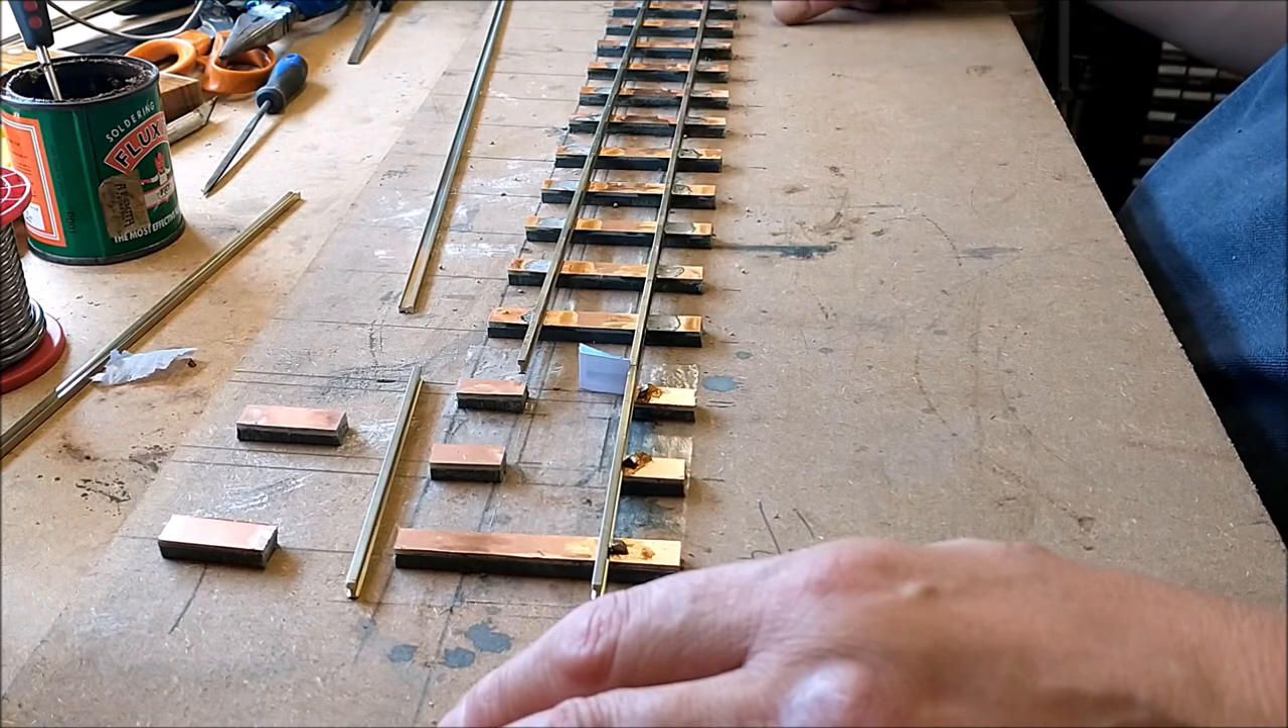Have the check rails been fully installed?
No.